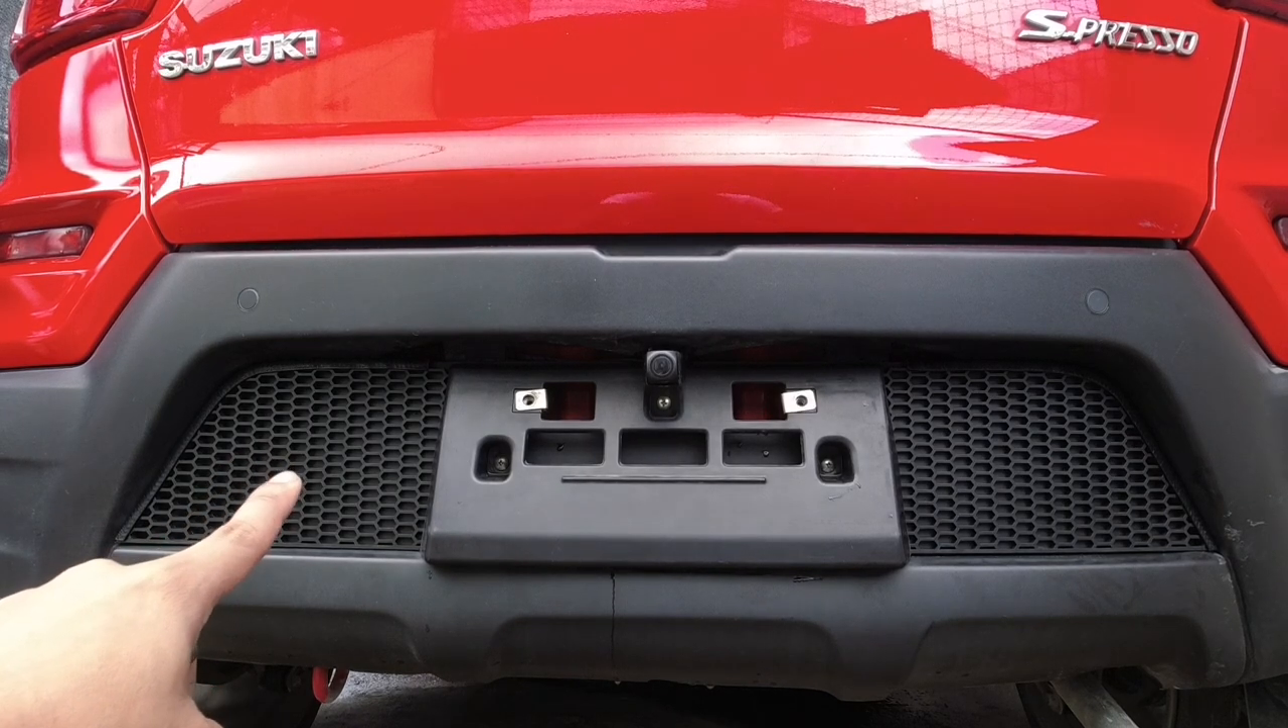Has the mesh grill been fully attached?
Yes.